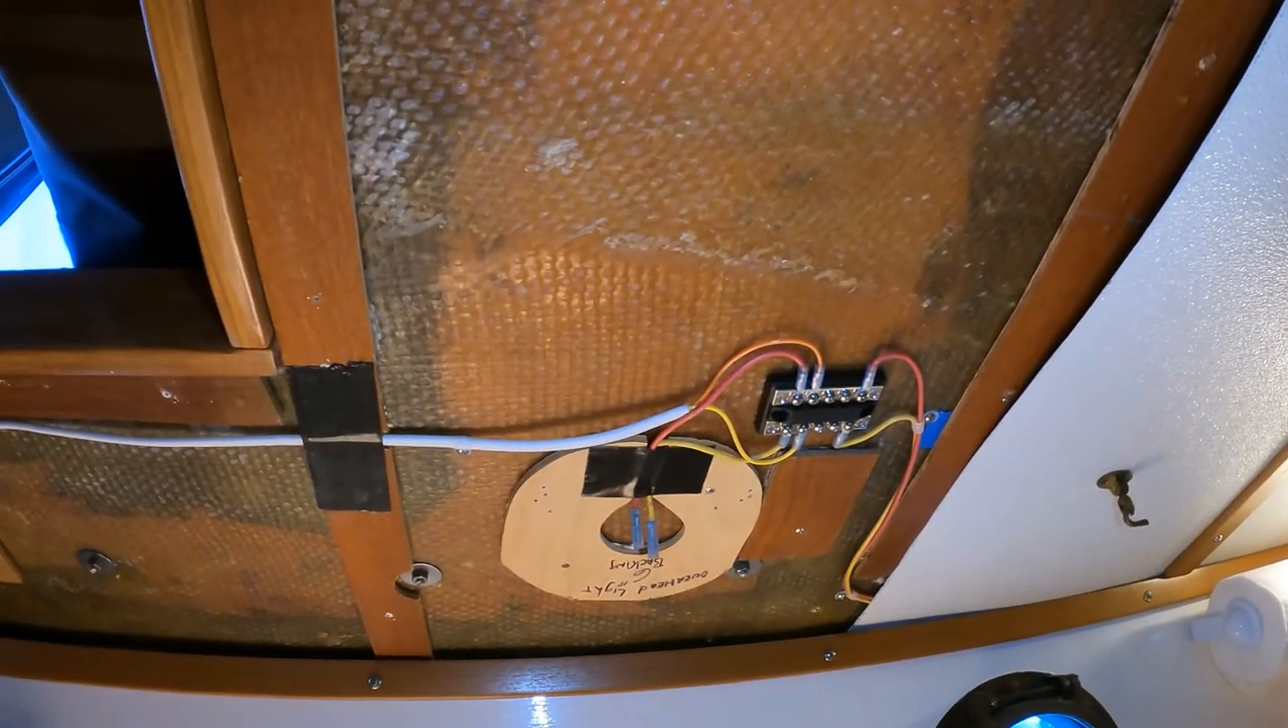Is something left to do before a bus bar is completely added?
No.